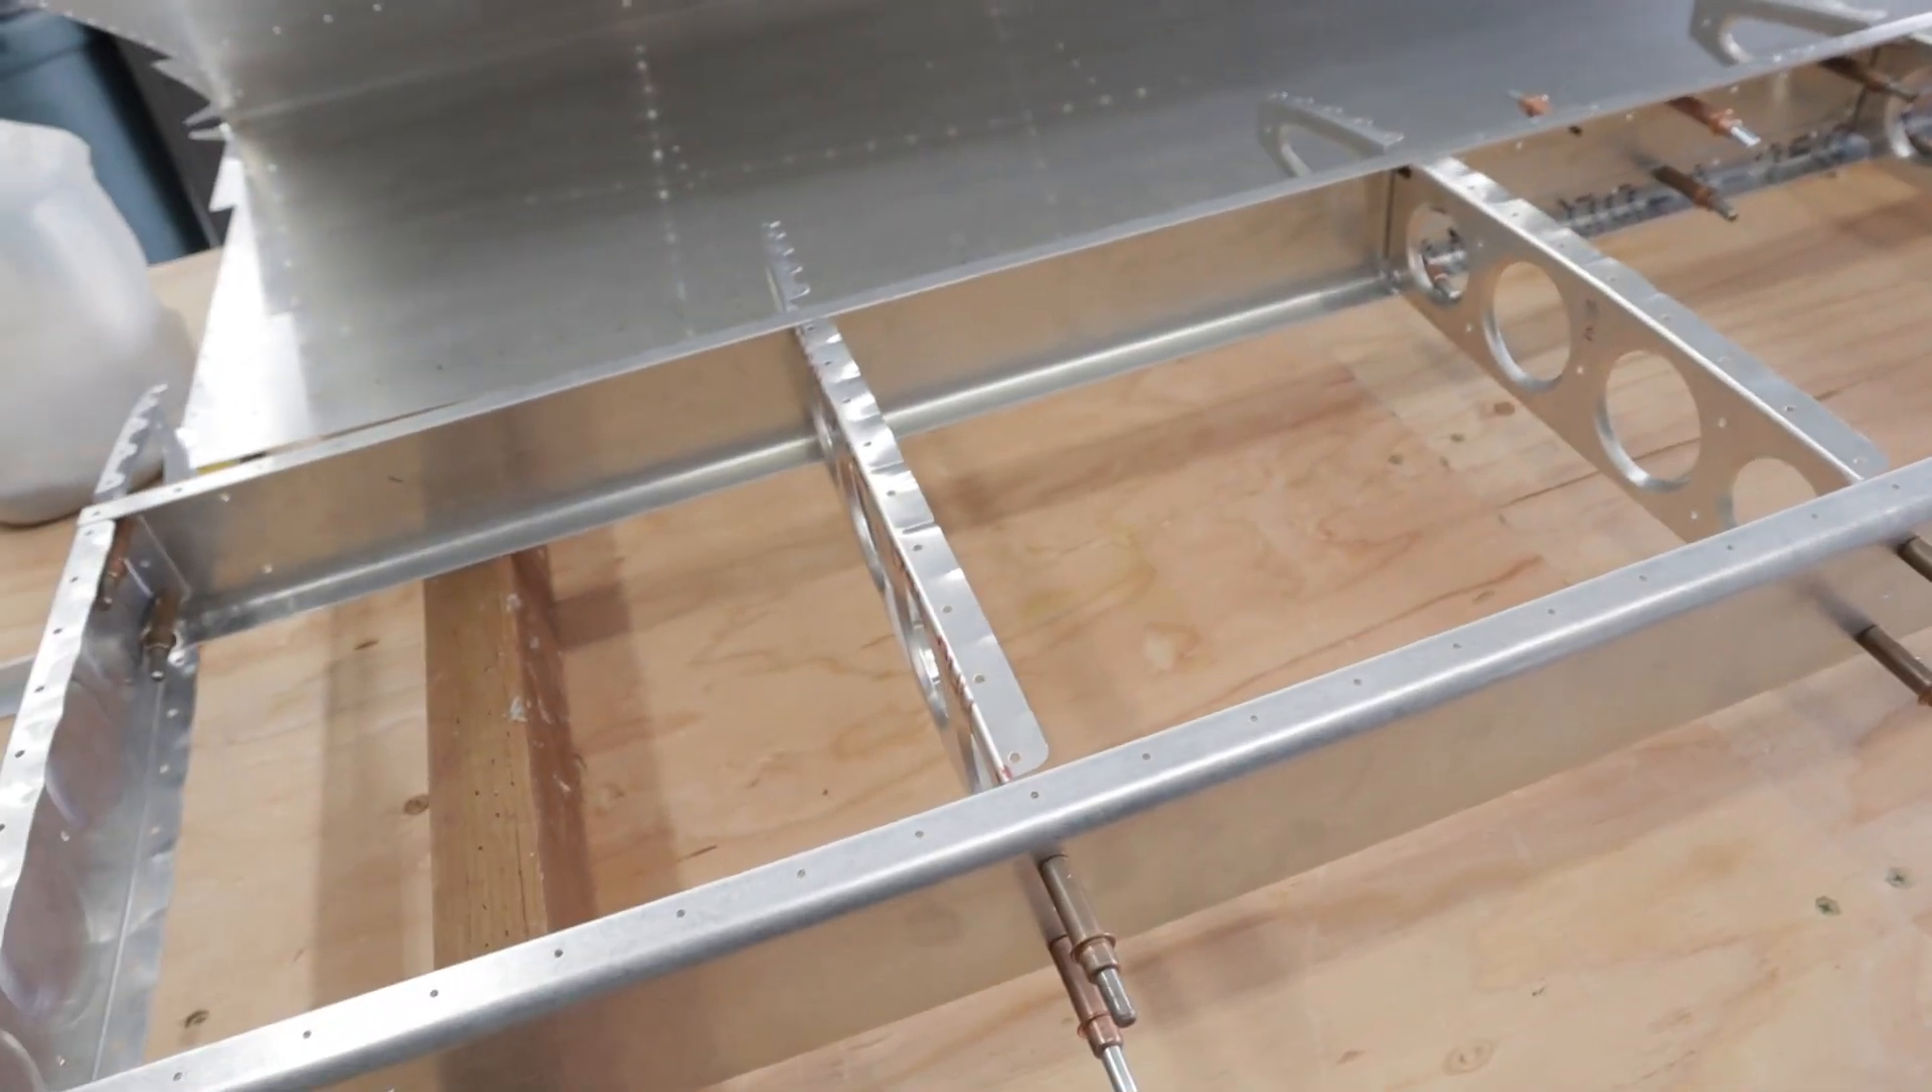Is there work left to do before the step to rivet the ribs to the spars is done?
Yes.